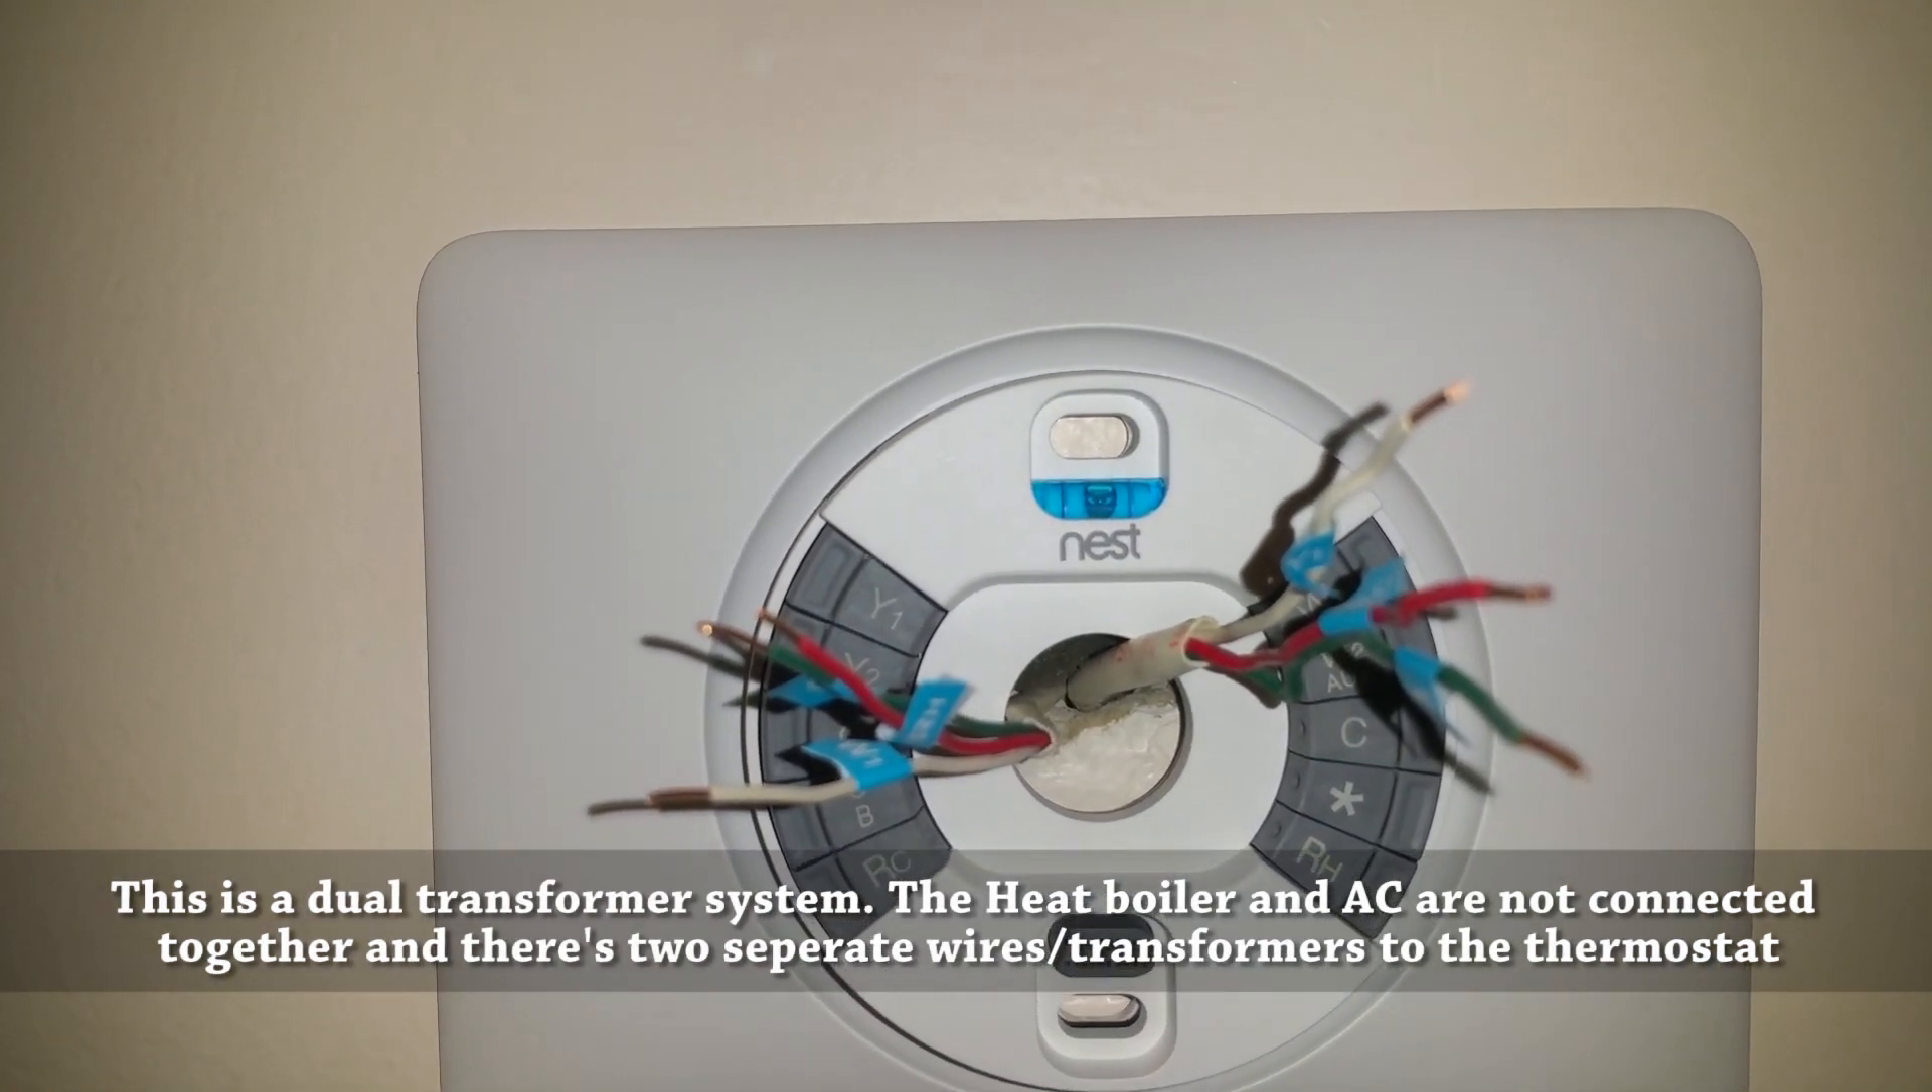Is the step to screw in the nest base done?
No.